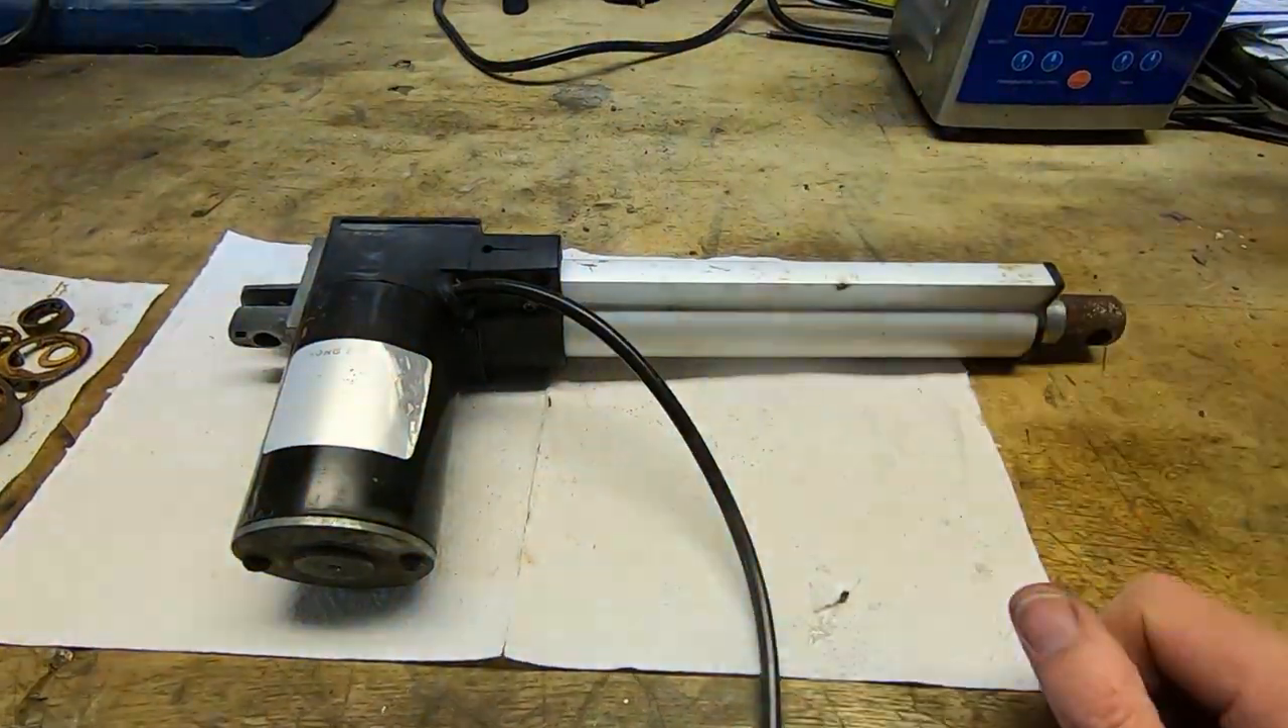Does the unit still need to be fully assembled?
No.